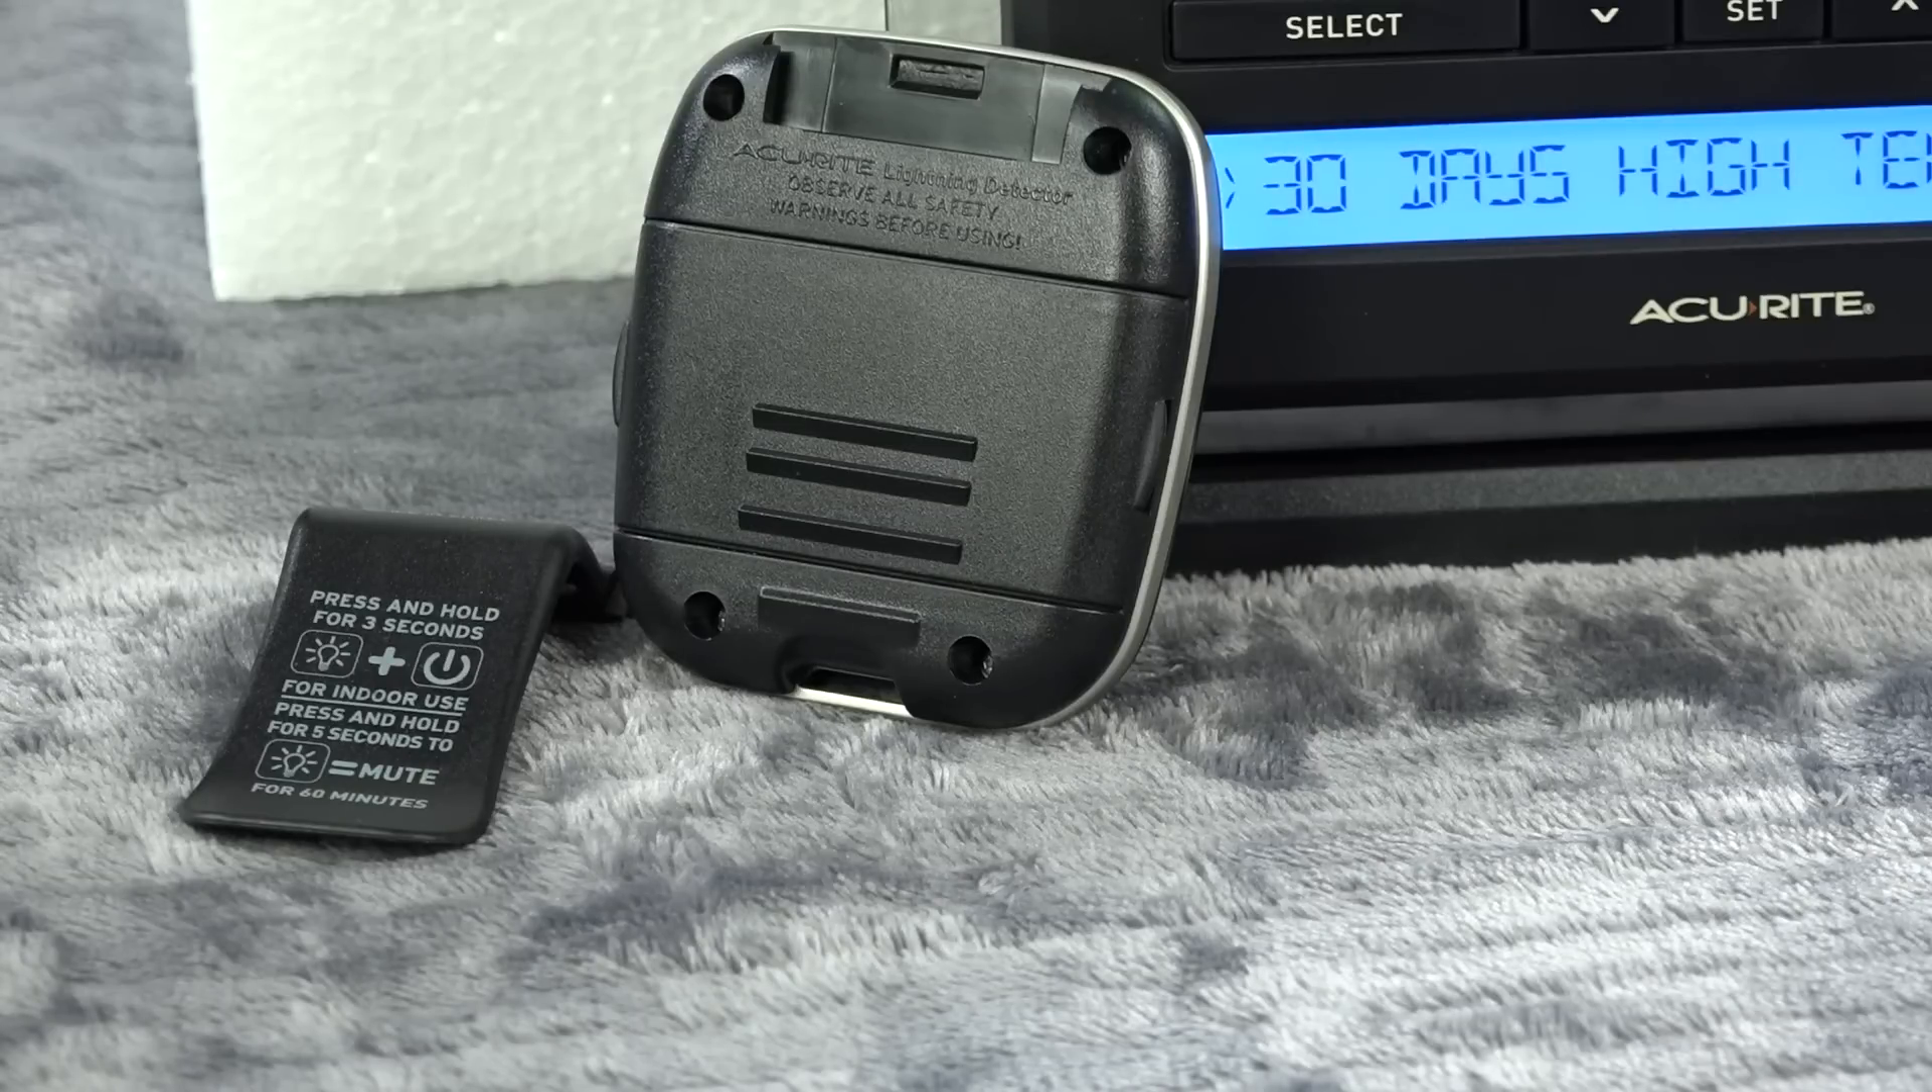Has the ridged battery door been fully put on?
Yes.